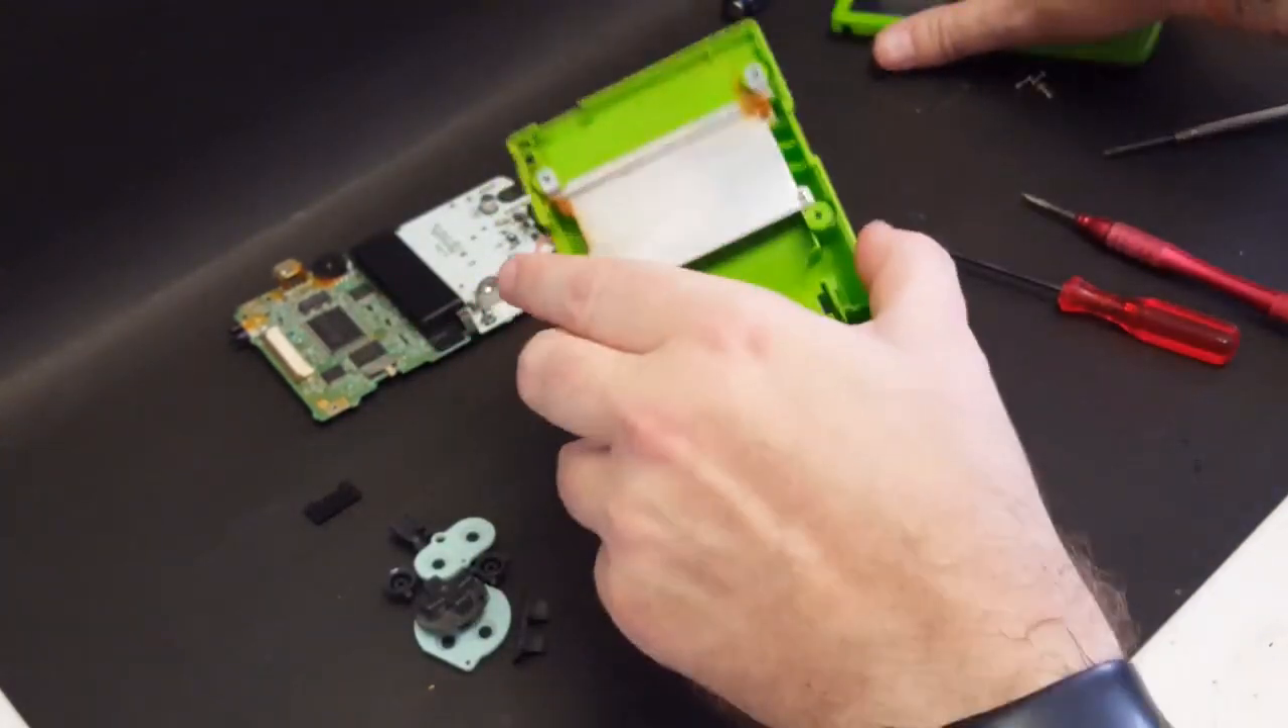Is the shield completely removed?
No.